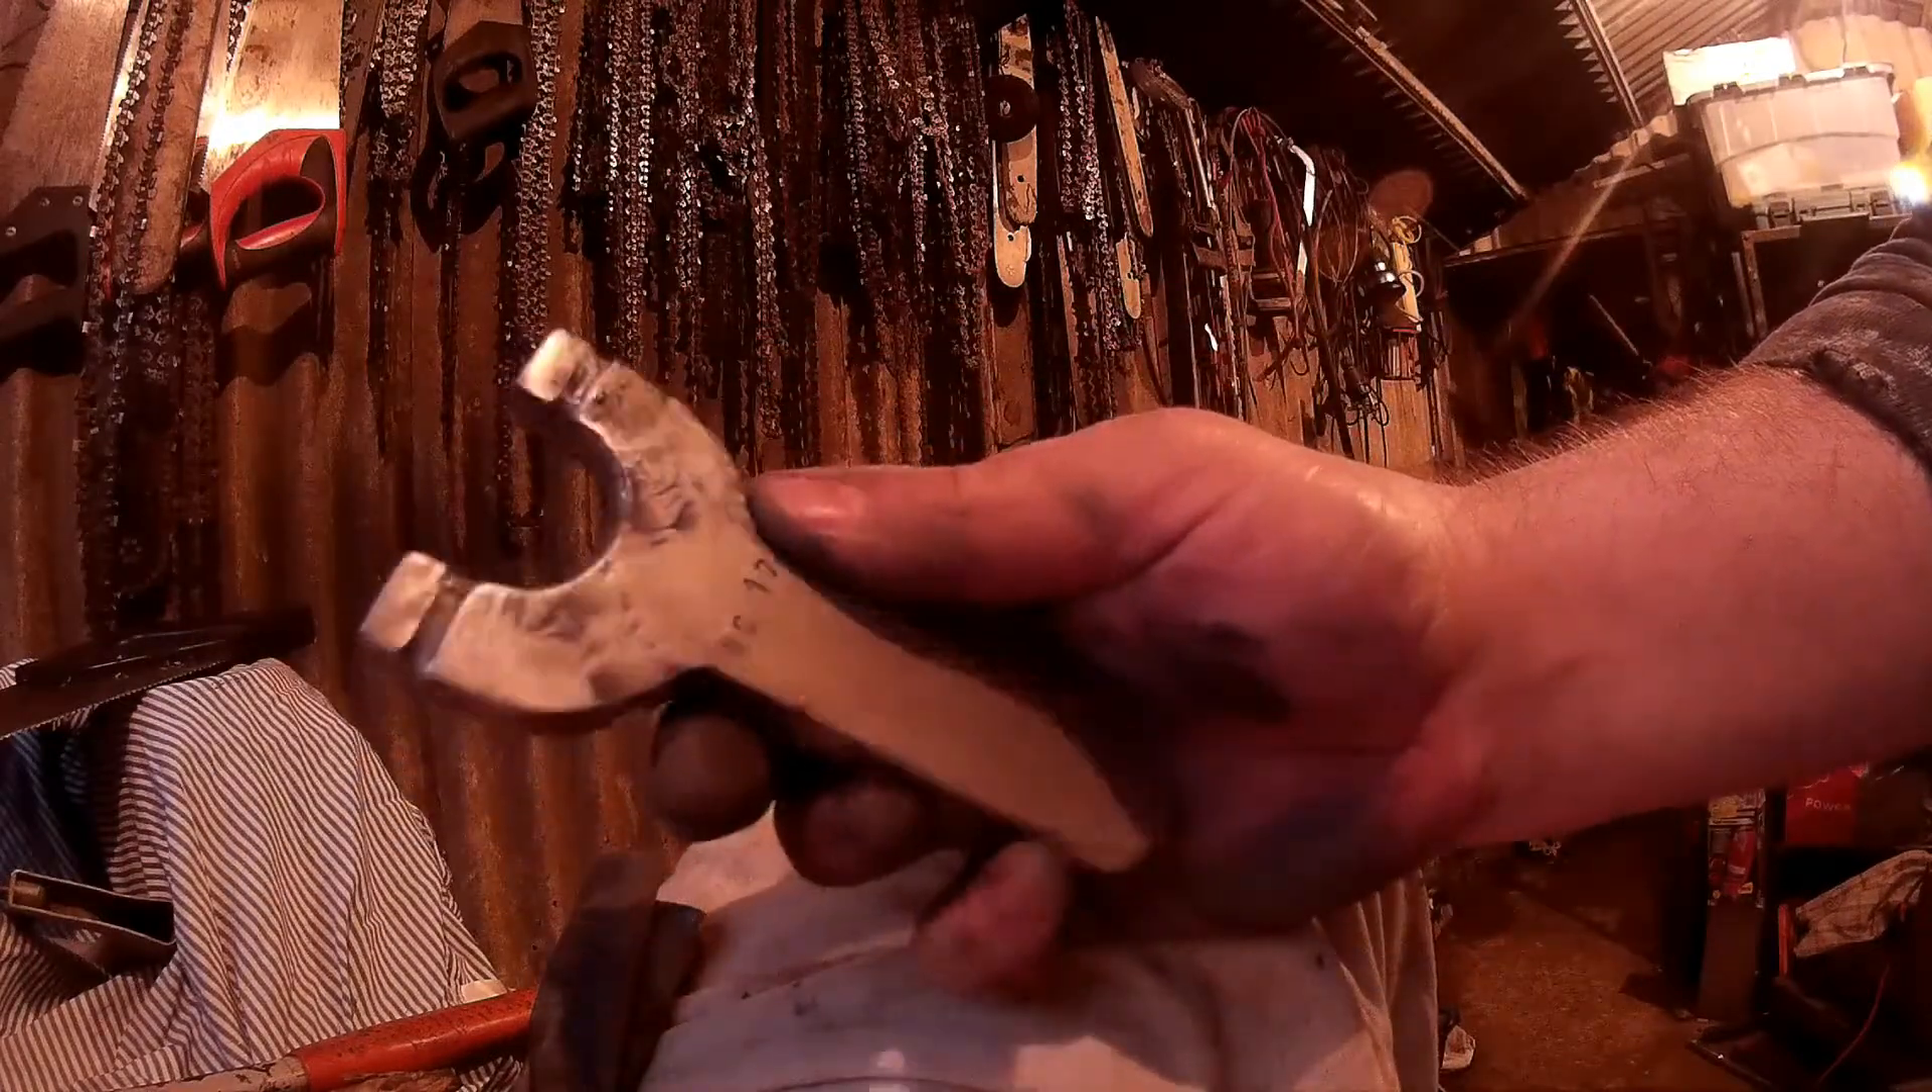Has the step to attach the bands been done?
No.